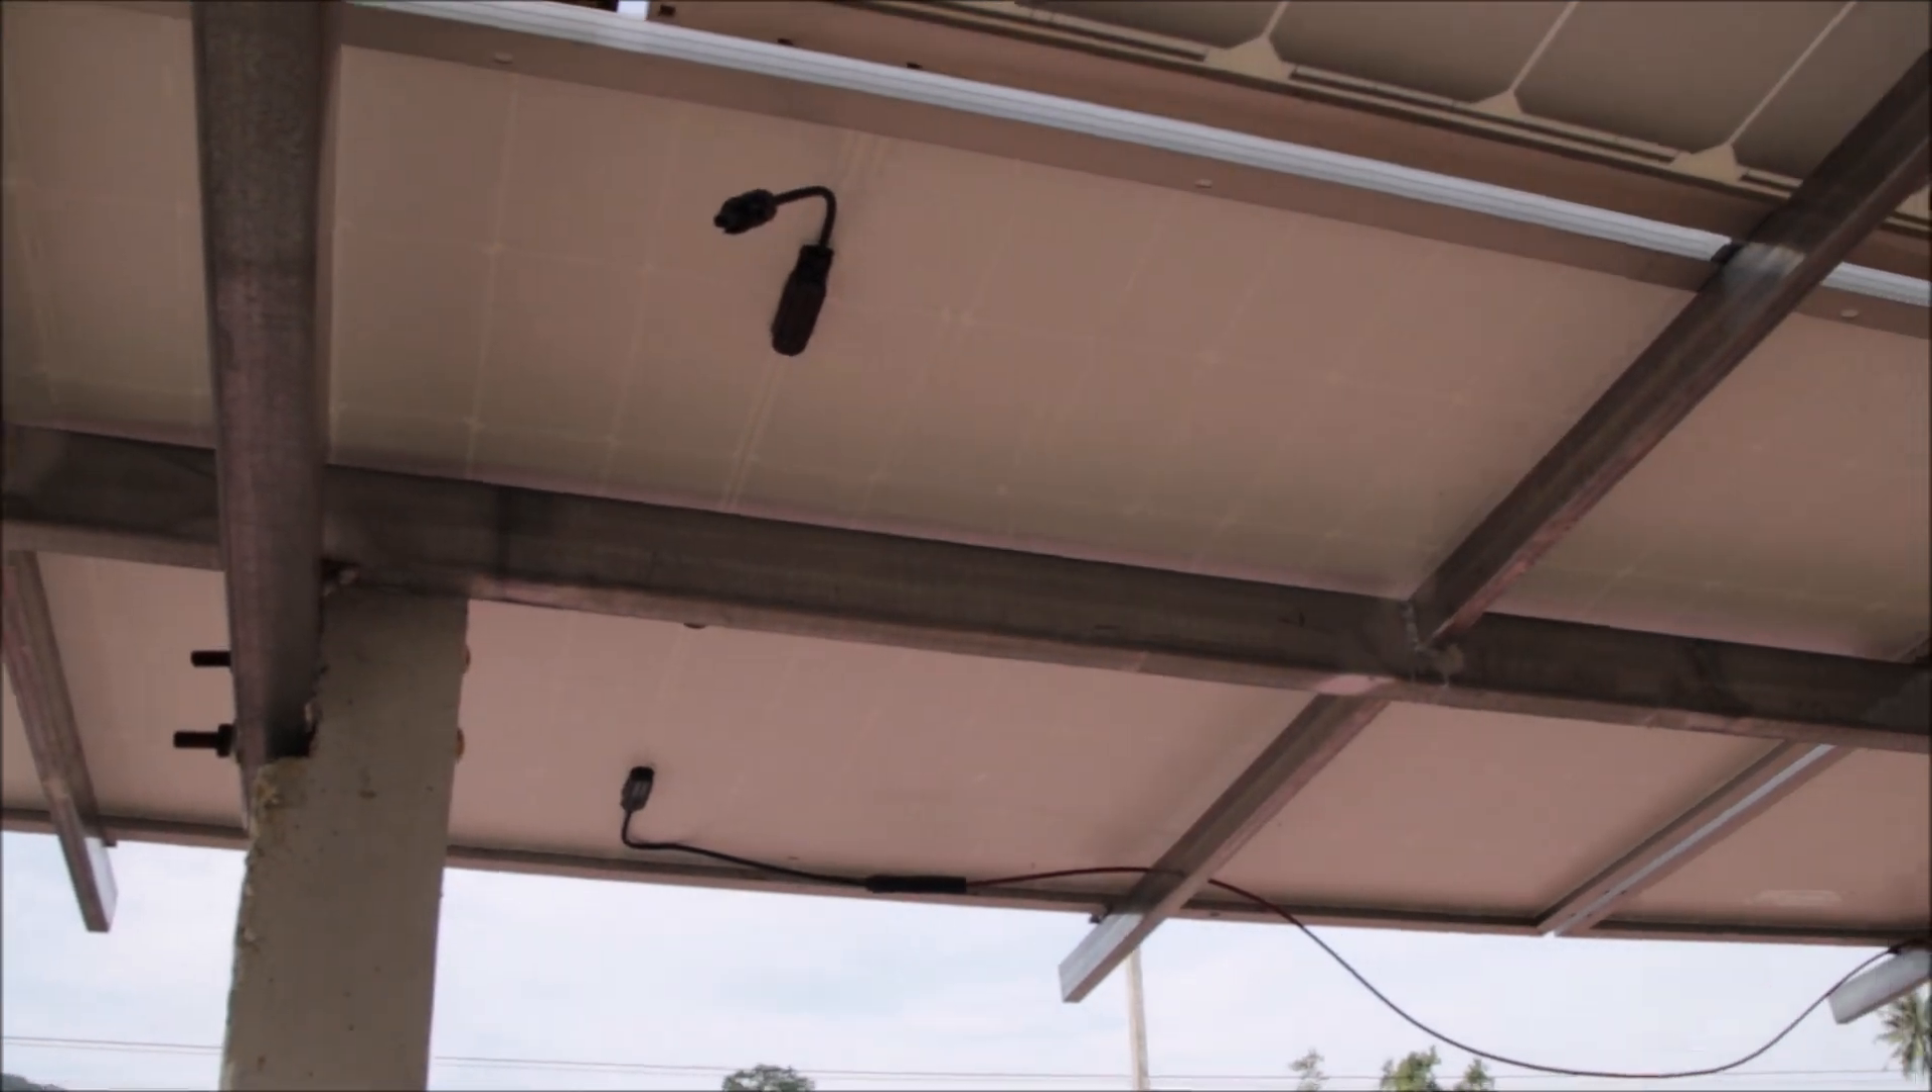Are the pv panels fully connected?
No.